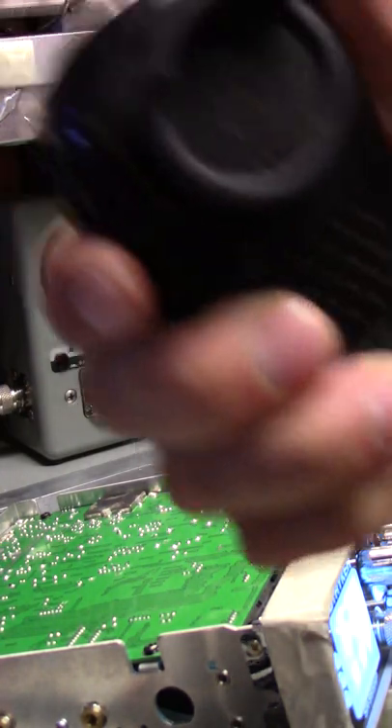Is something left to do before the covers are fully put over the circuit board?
Yes.